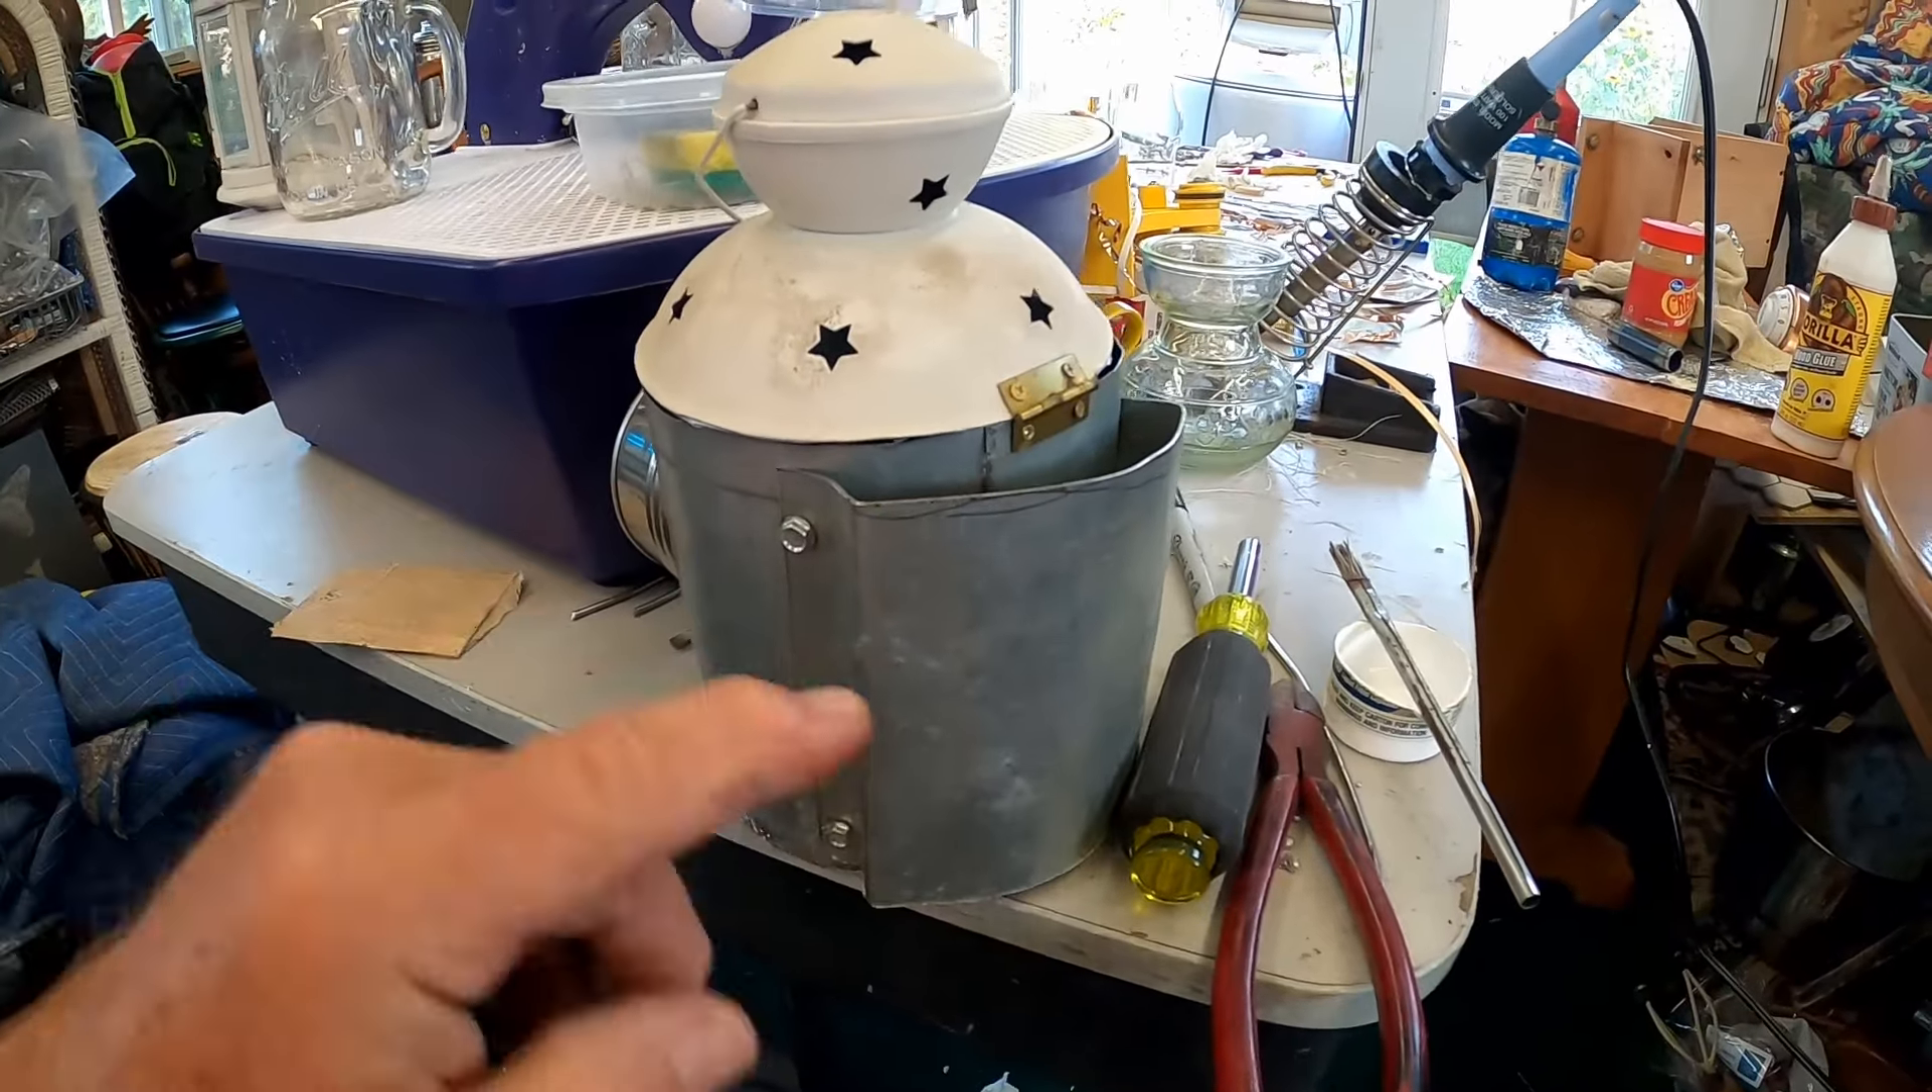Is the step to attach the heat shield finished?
Yes.